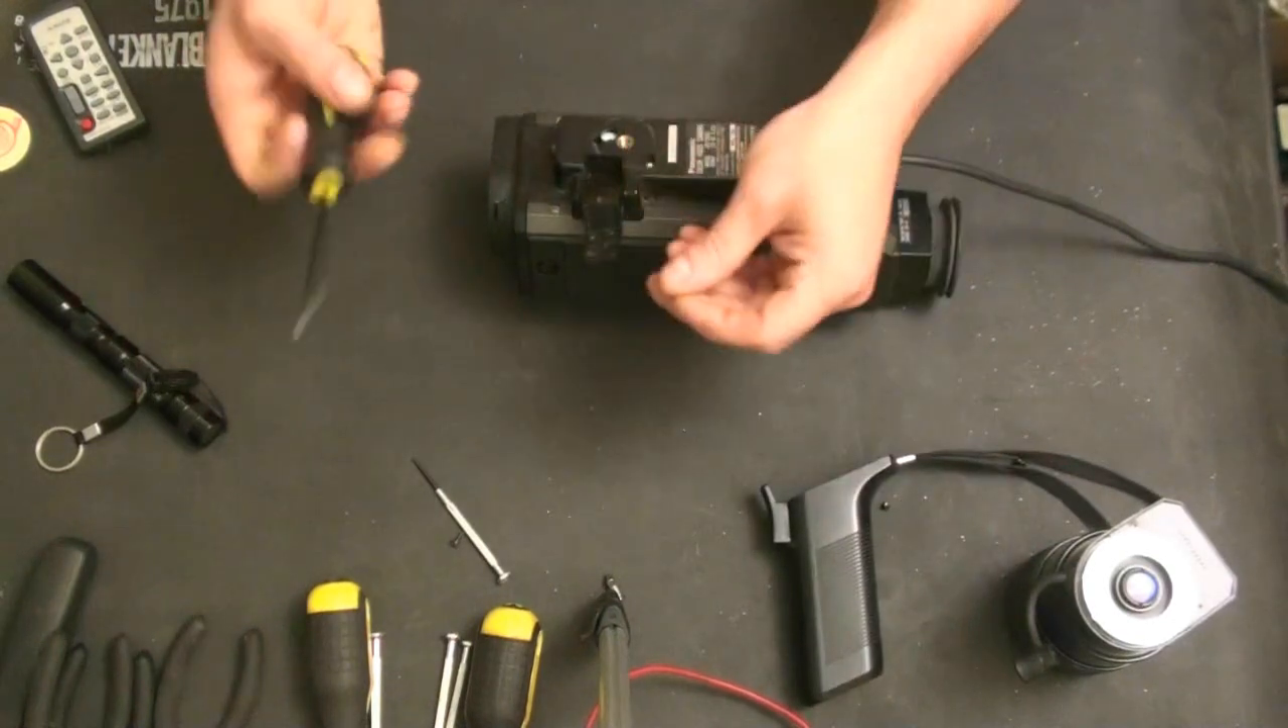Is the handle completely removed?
Yes.